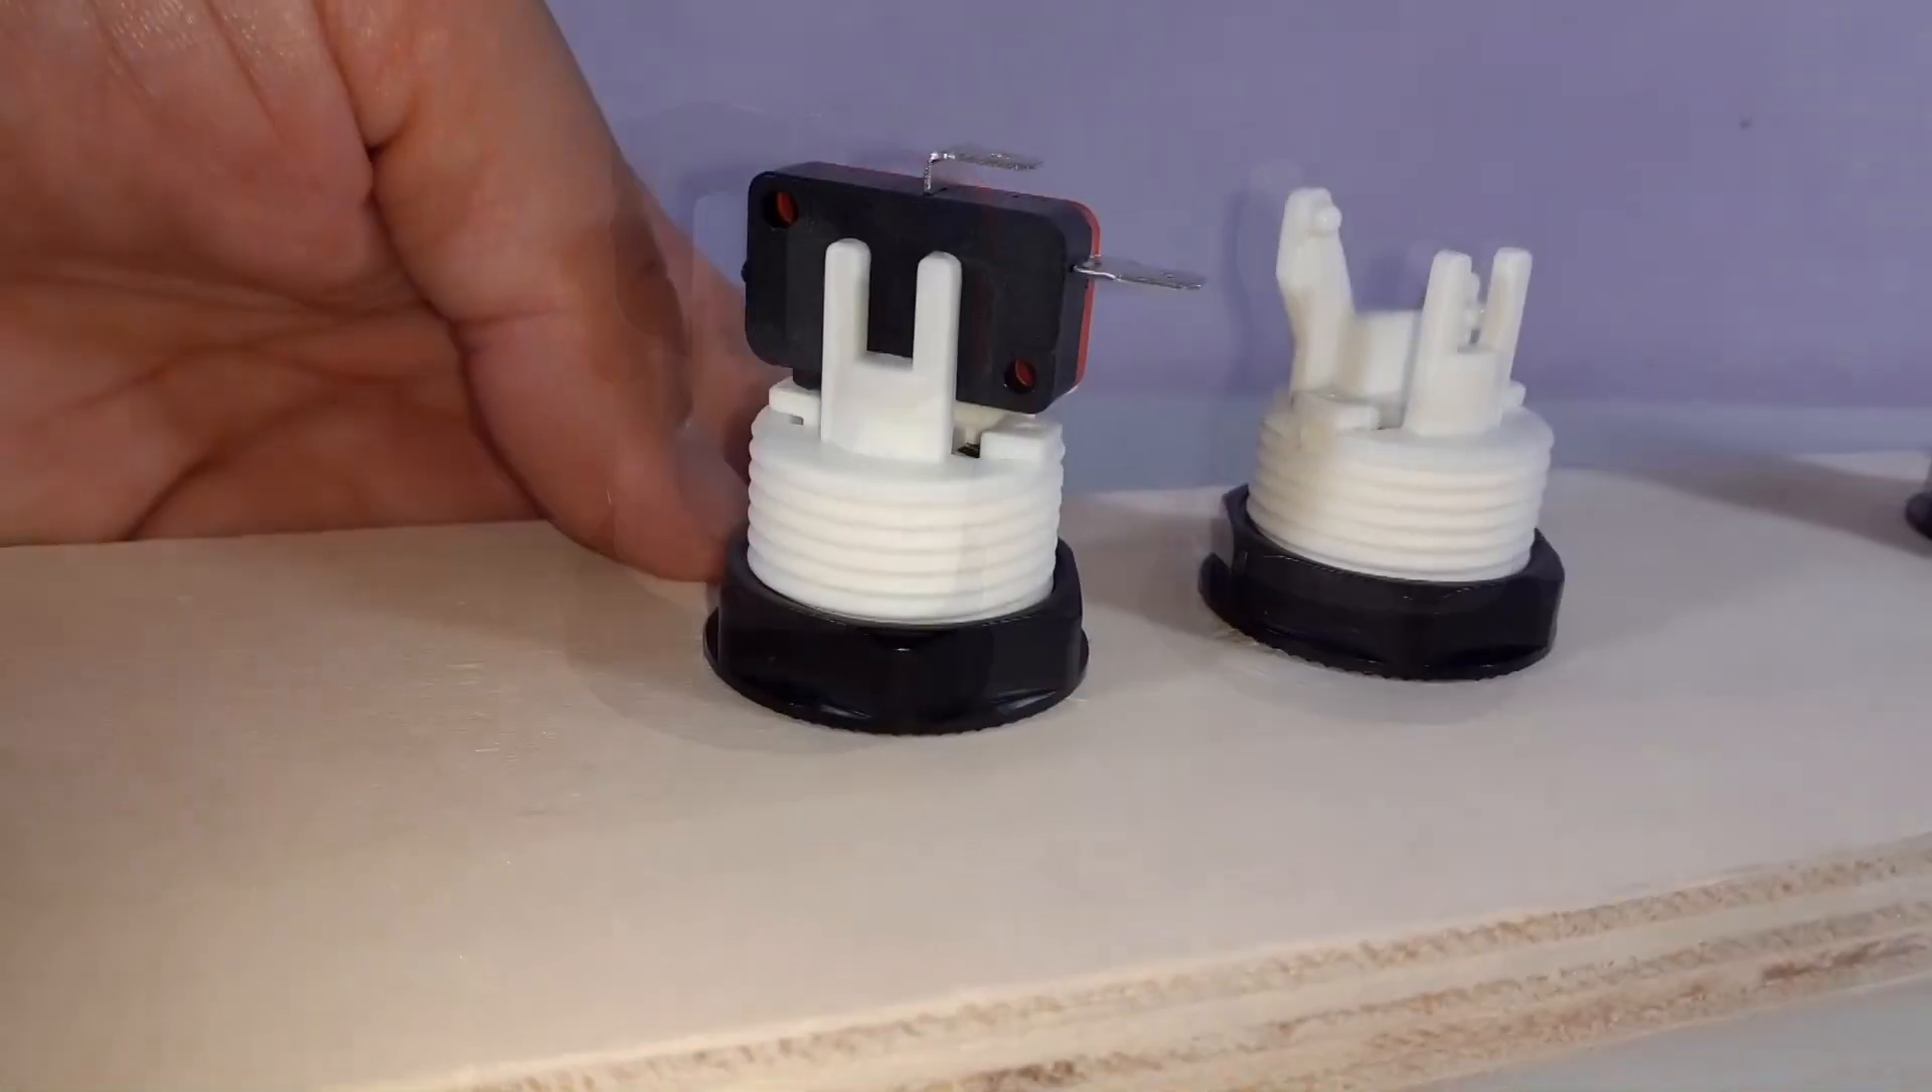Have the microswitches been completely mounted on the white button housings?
No.